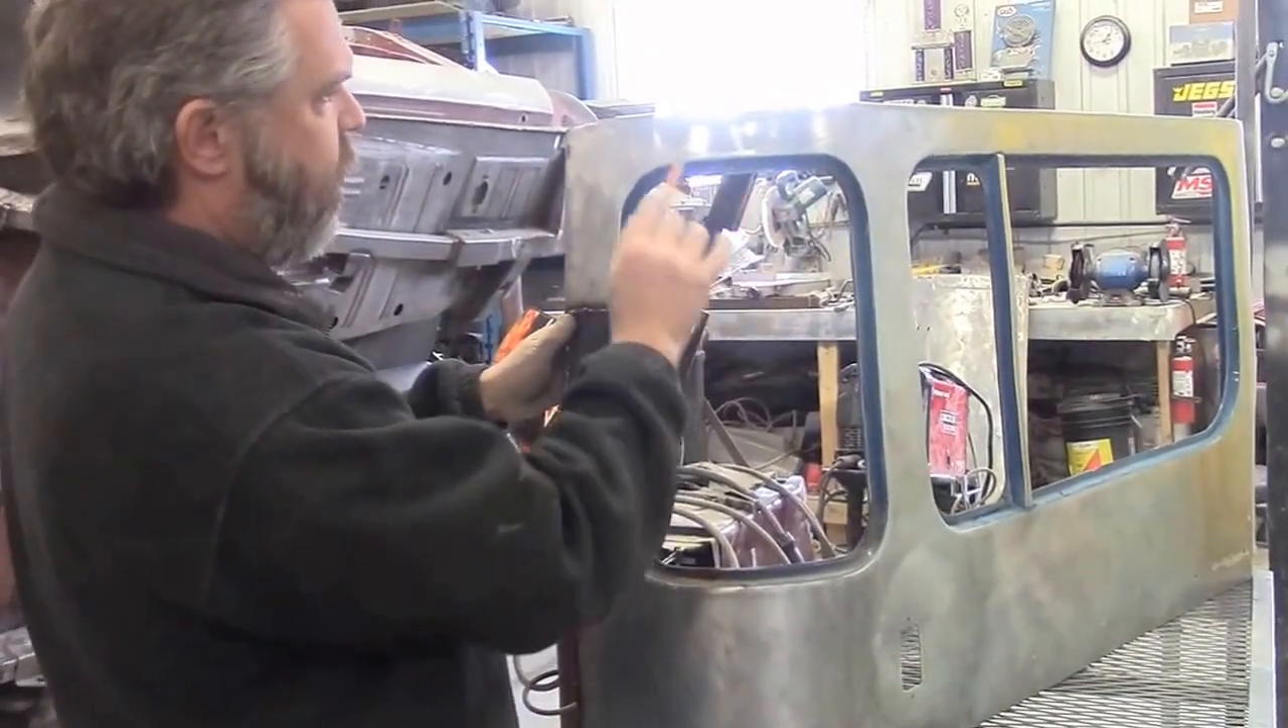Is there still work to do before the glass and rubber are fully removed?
No.